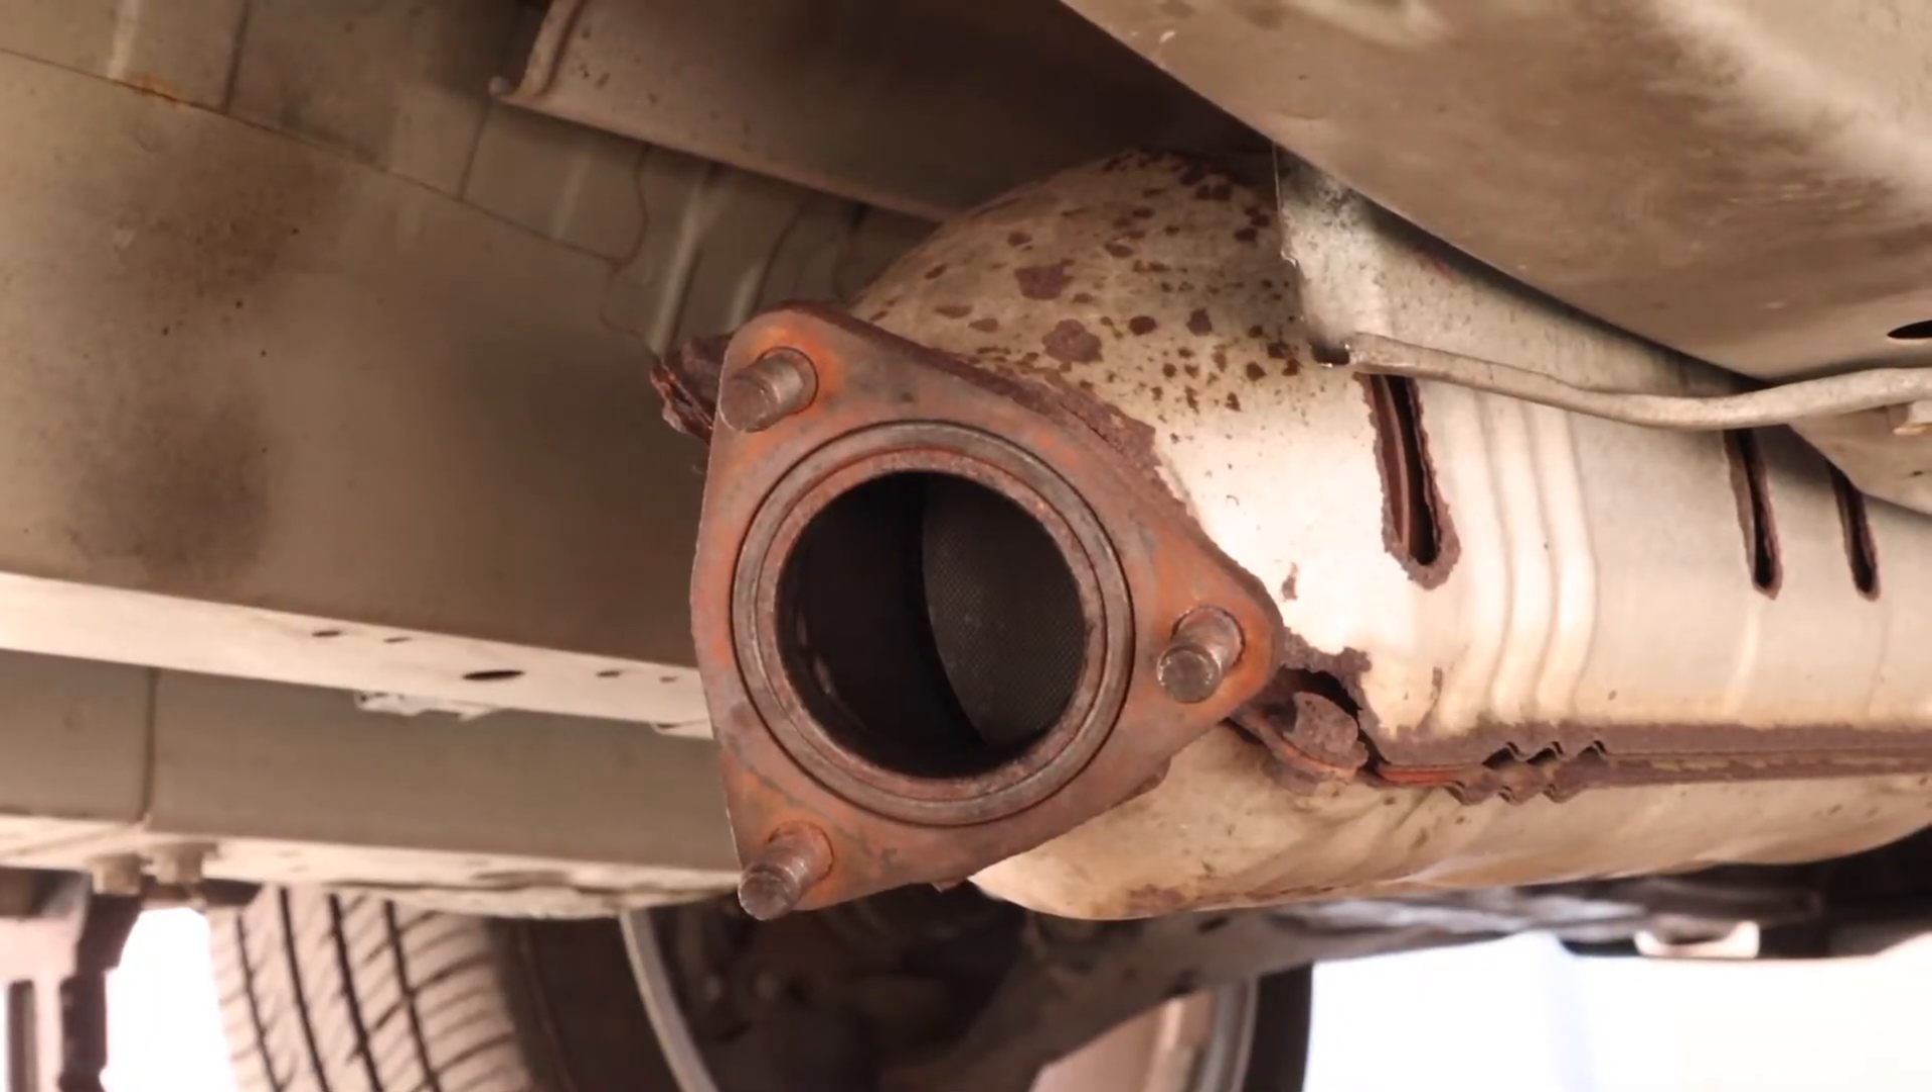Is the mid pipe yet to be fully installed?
Yes.